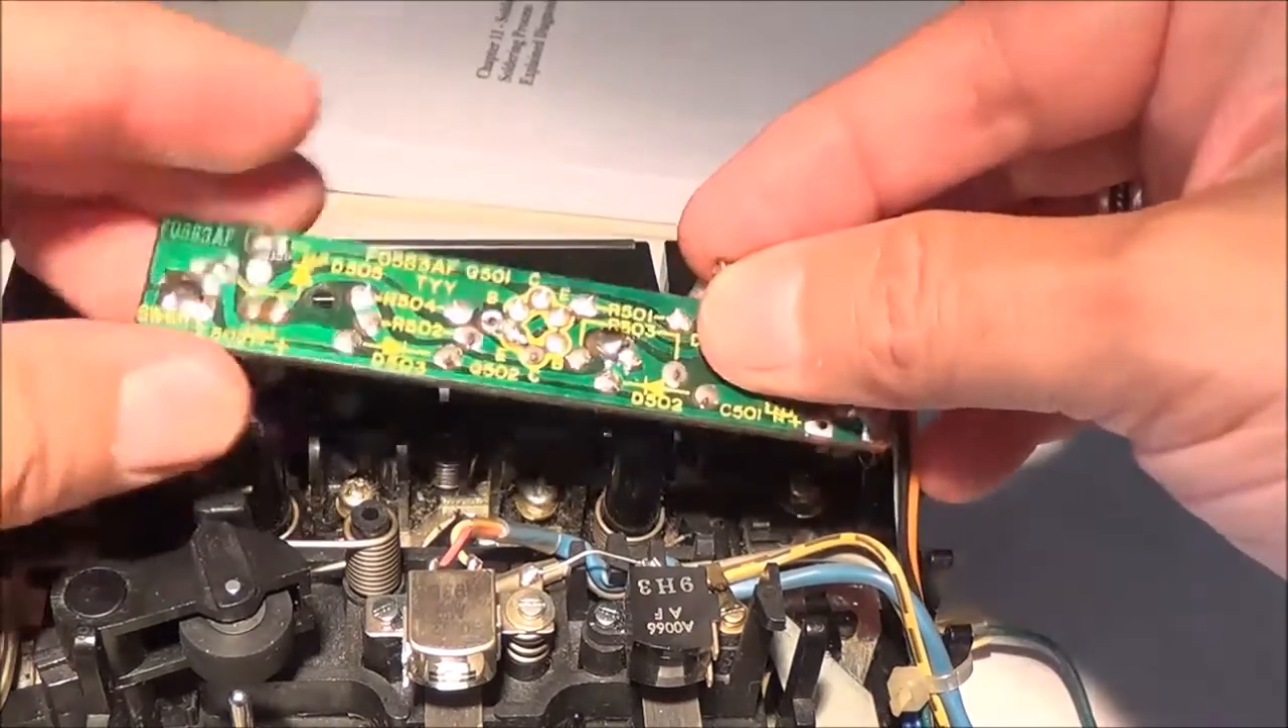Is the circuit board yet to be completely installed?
Yes.